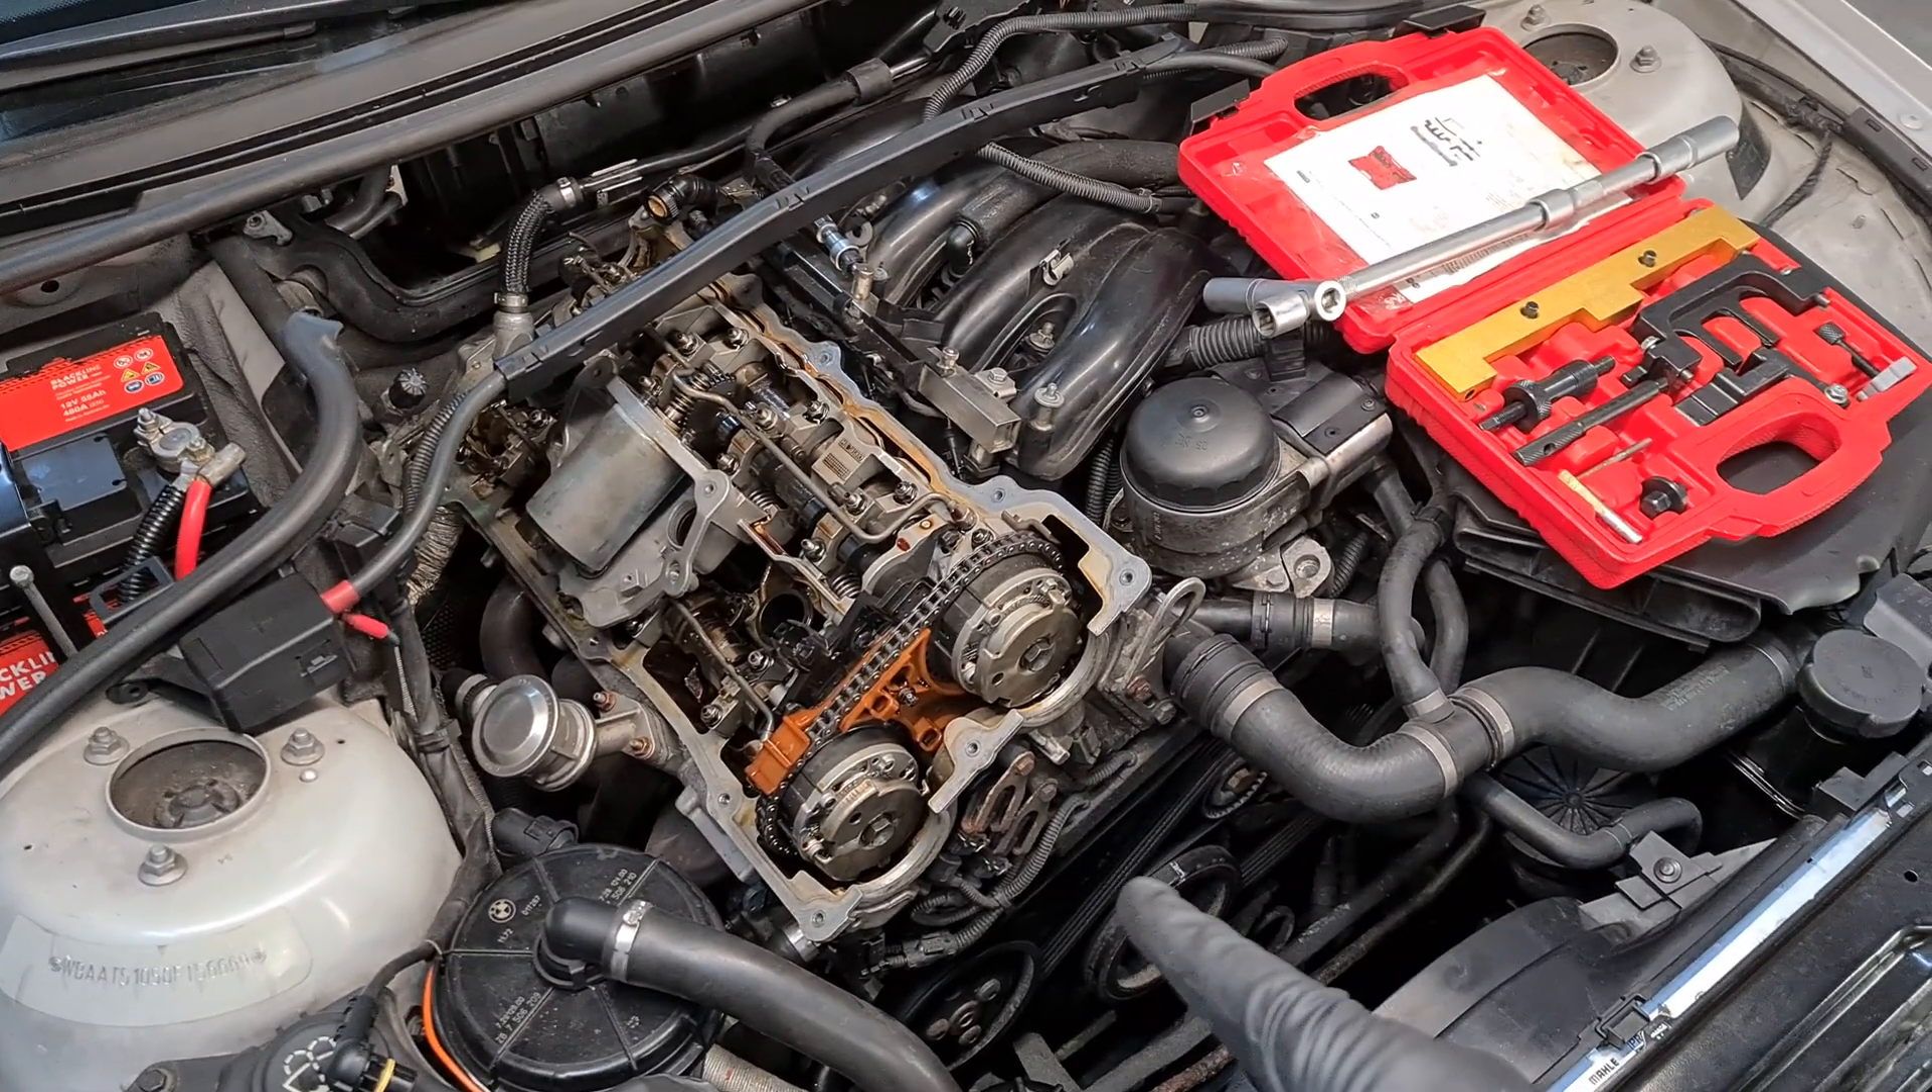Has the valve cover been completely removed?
Yes.